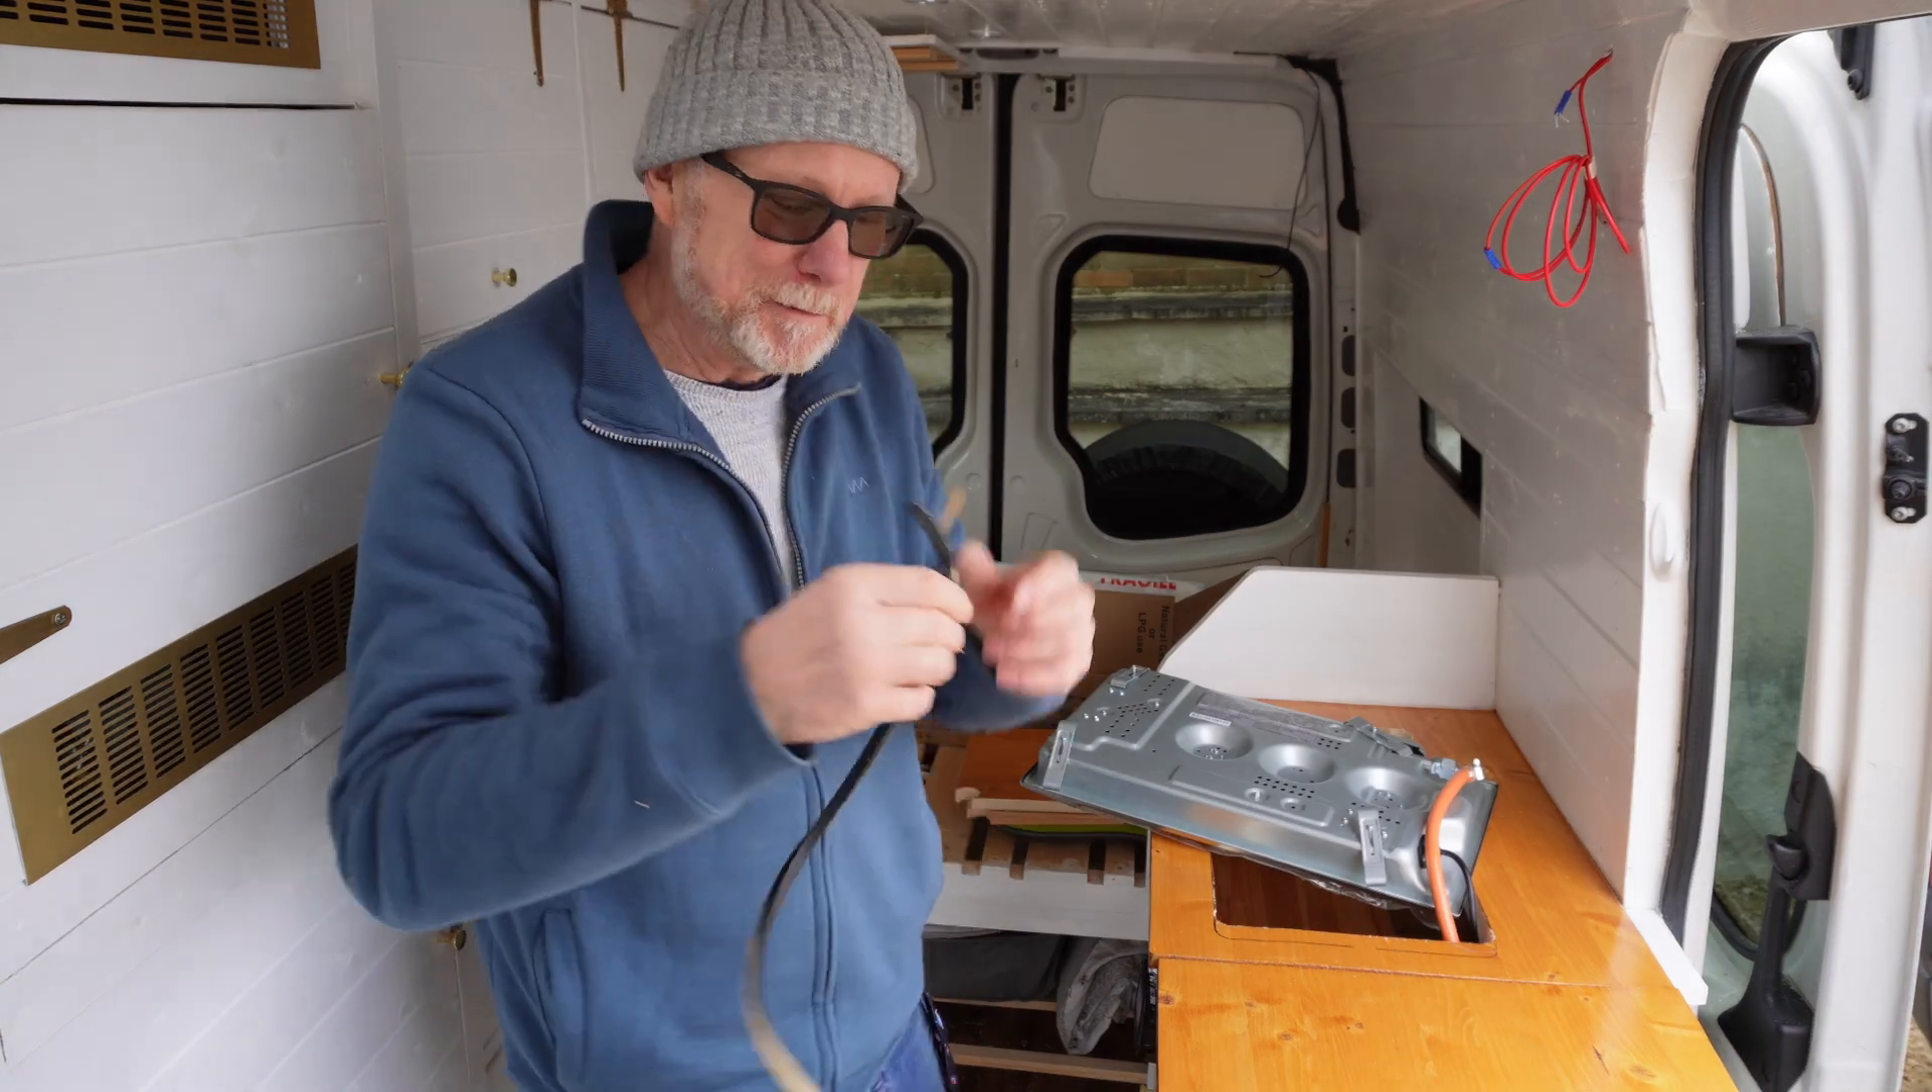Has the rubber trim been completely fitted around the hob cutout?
No.